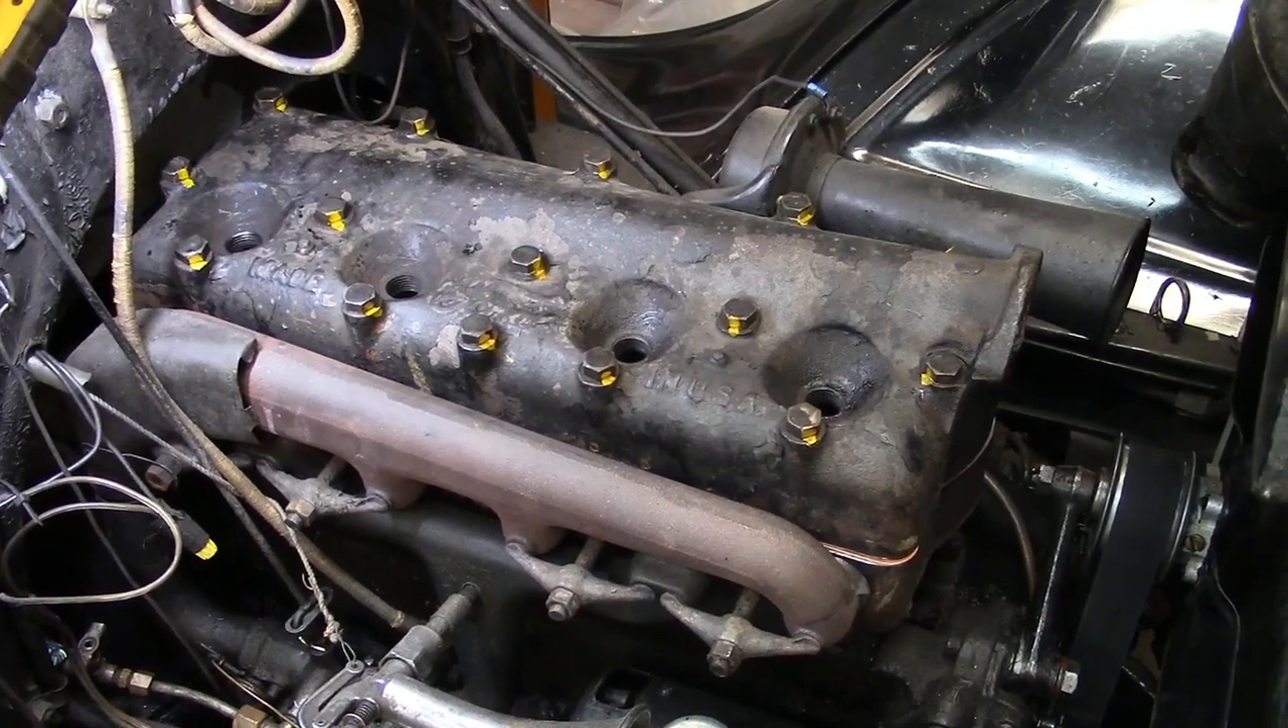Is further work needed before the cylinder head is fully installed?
No.